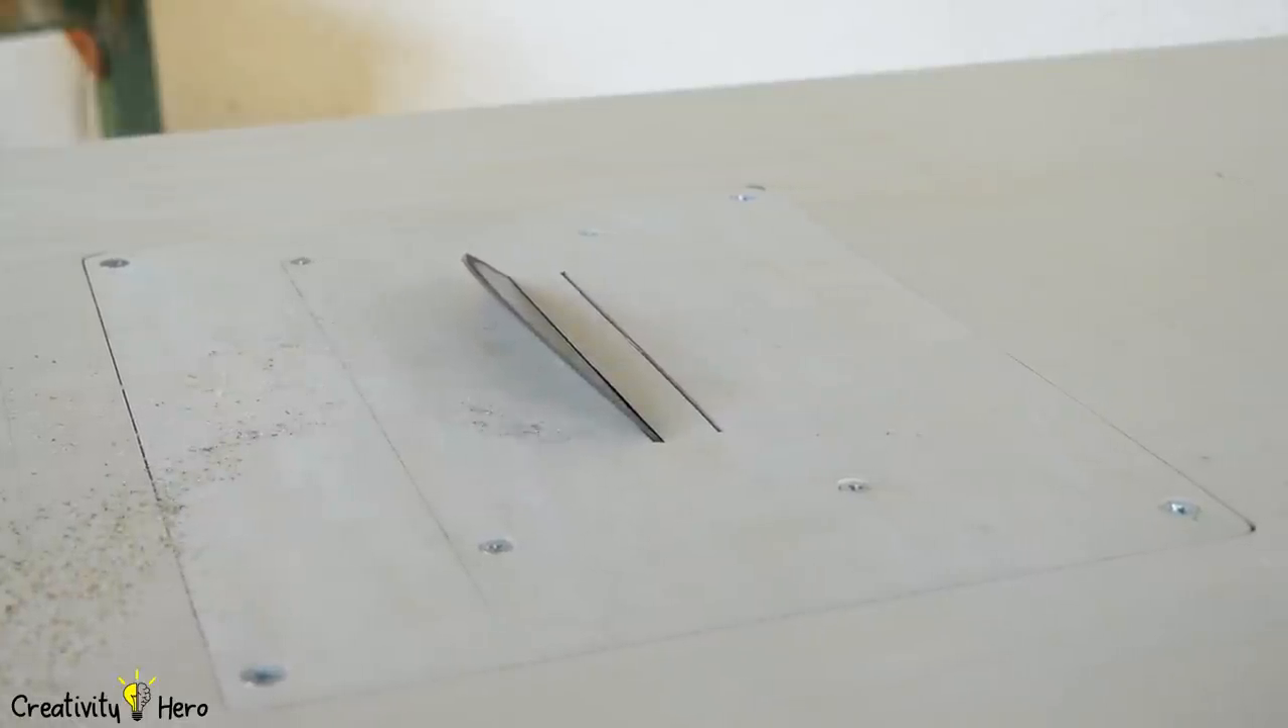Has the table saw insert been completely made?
Yes.